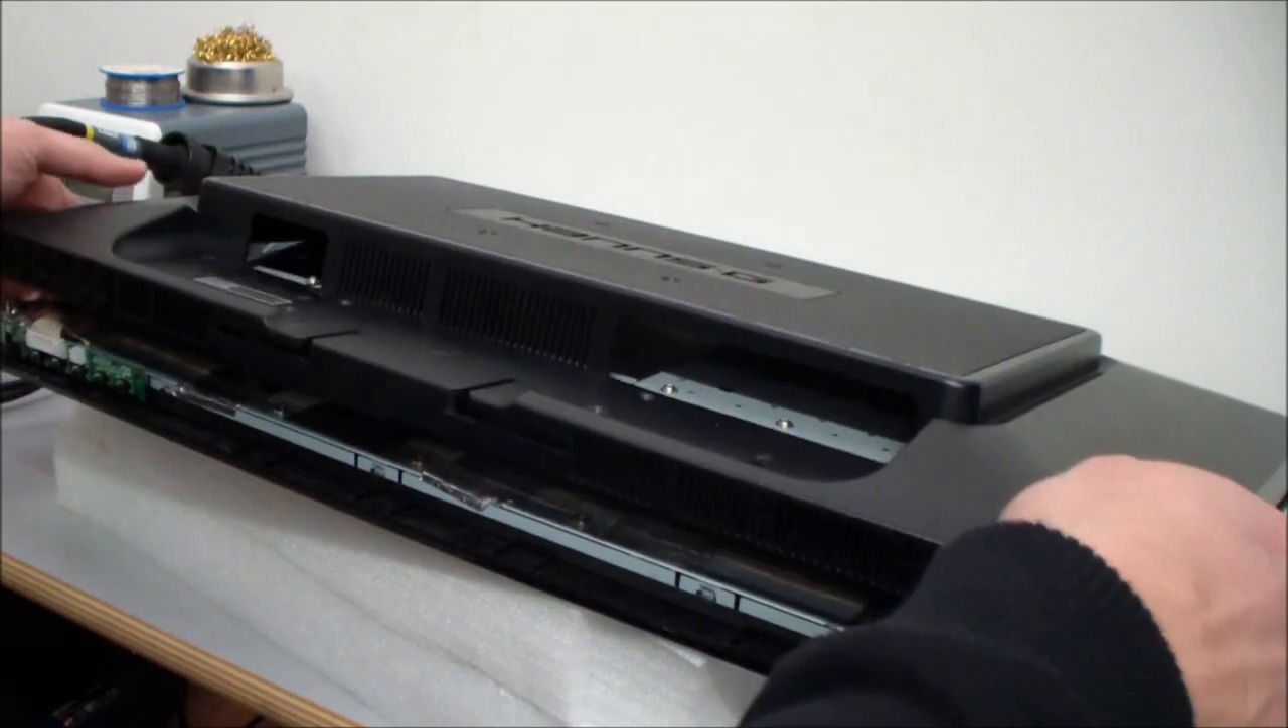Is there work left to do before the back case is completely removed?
Yes.